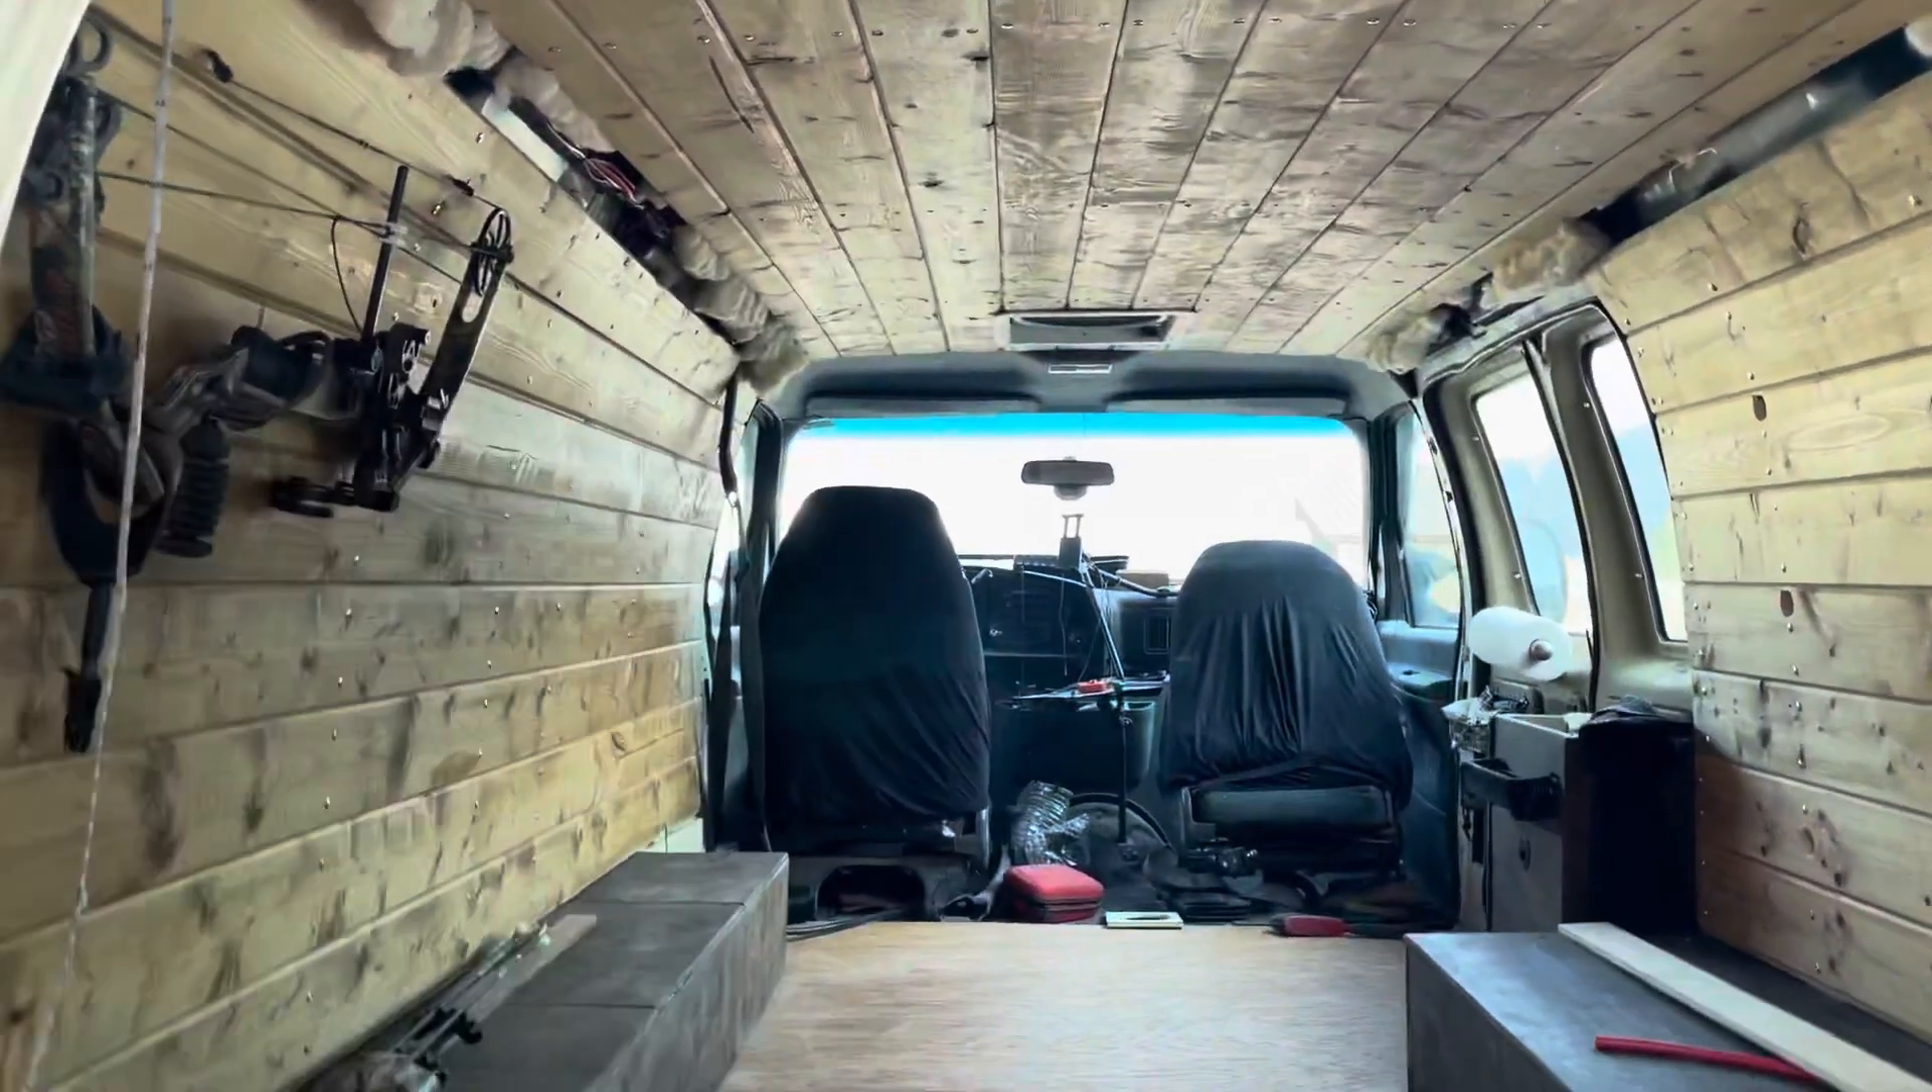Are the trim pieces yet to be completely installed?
Yes.